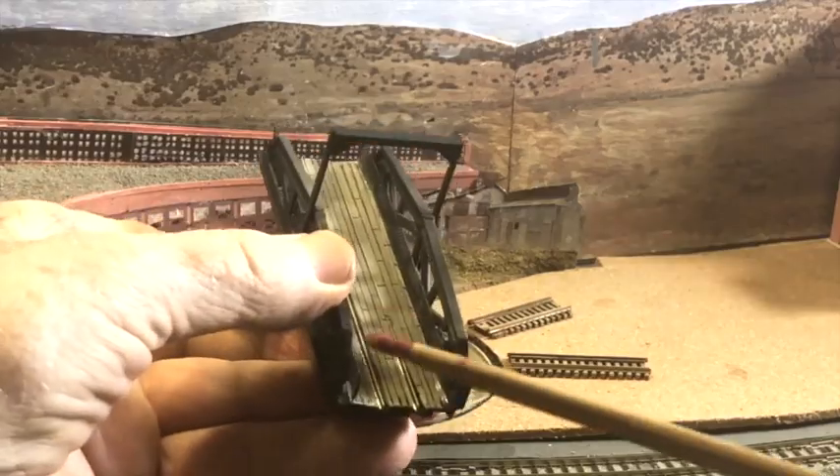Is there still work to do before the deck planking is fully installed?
No.